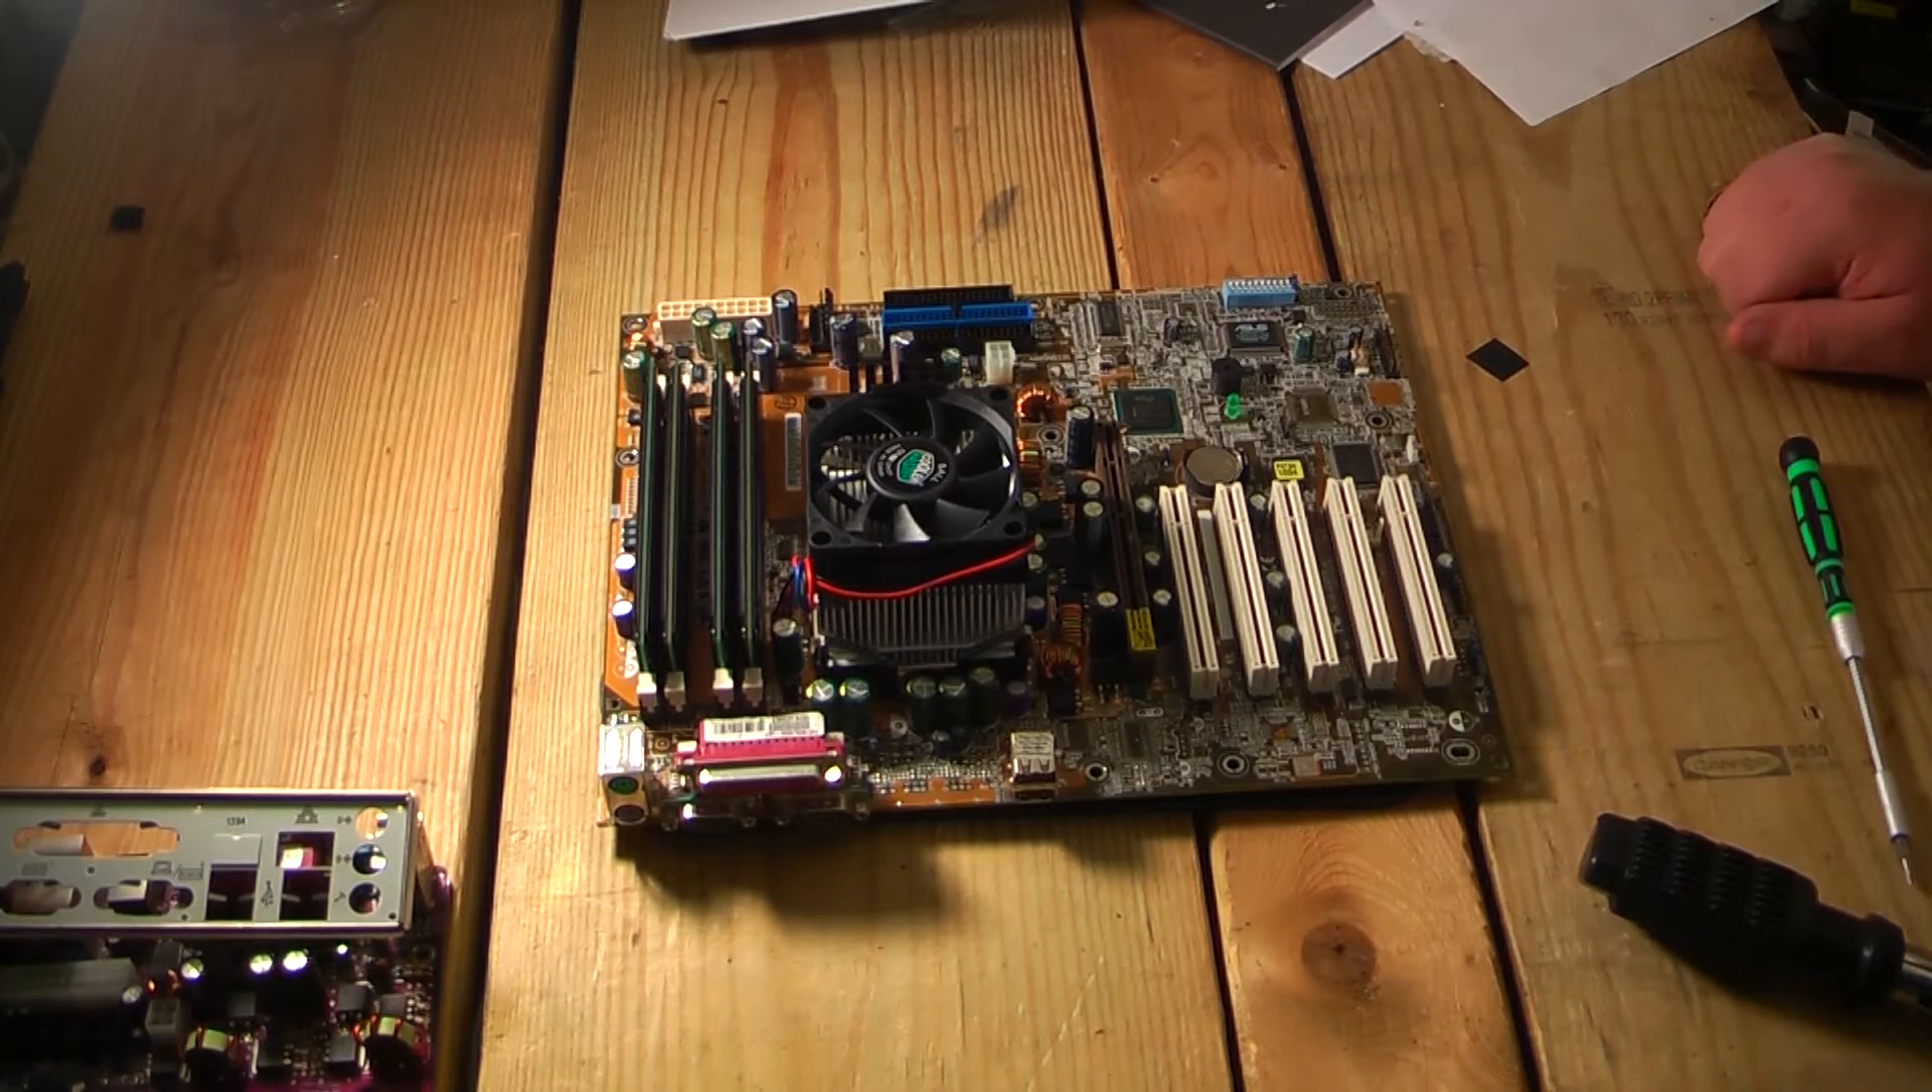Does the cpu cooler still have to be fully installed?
No.